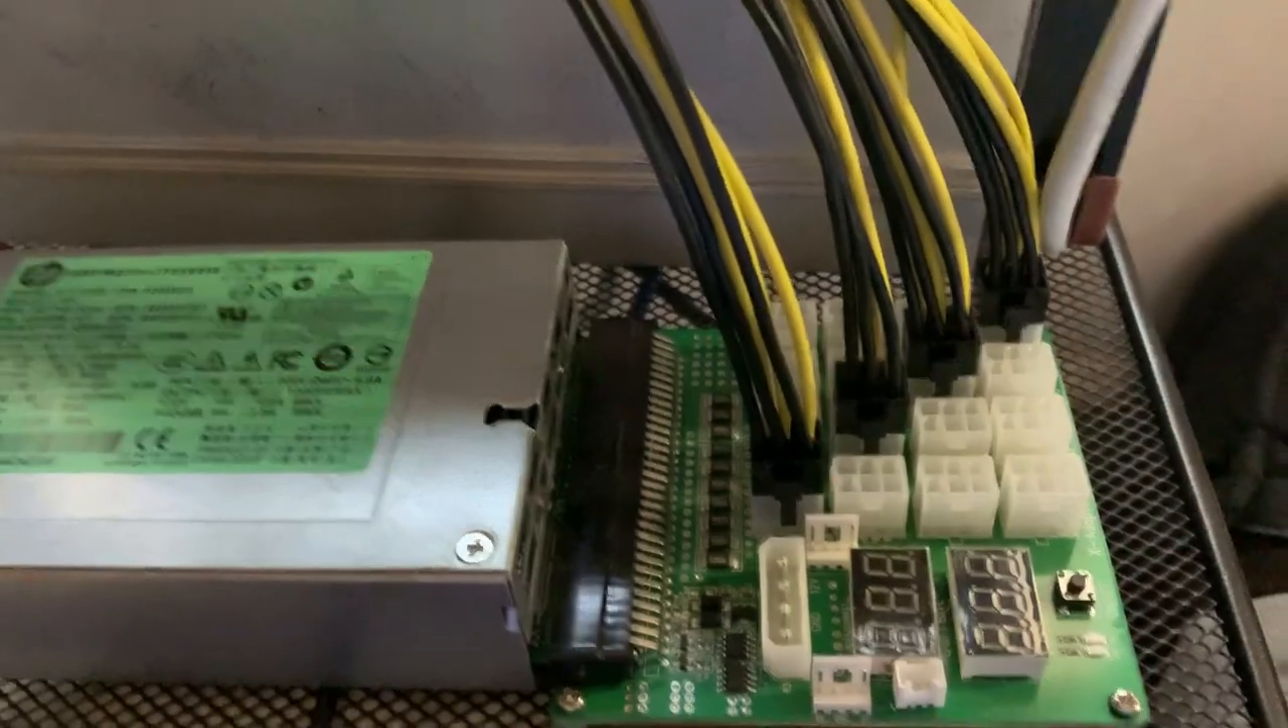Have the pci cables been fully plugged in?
Yes.